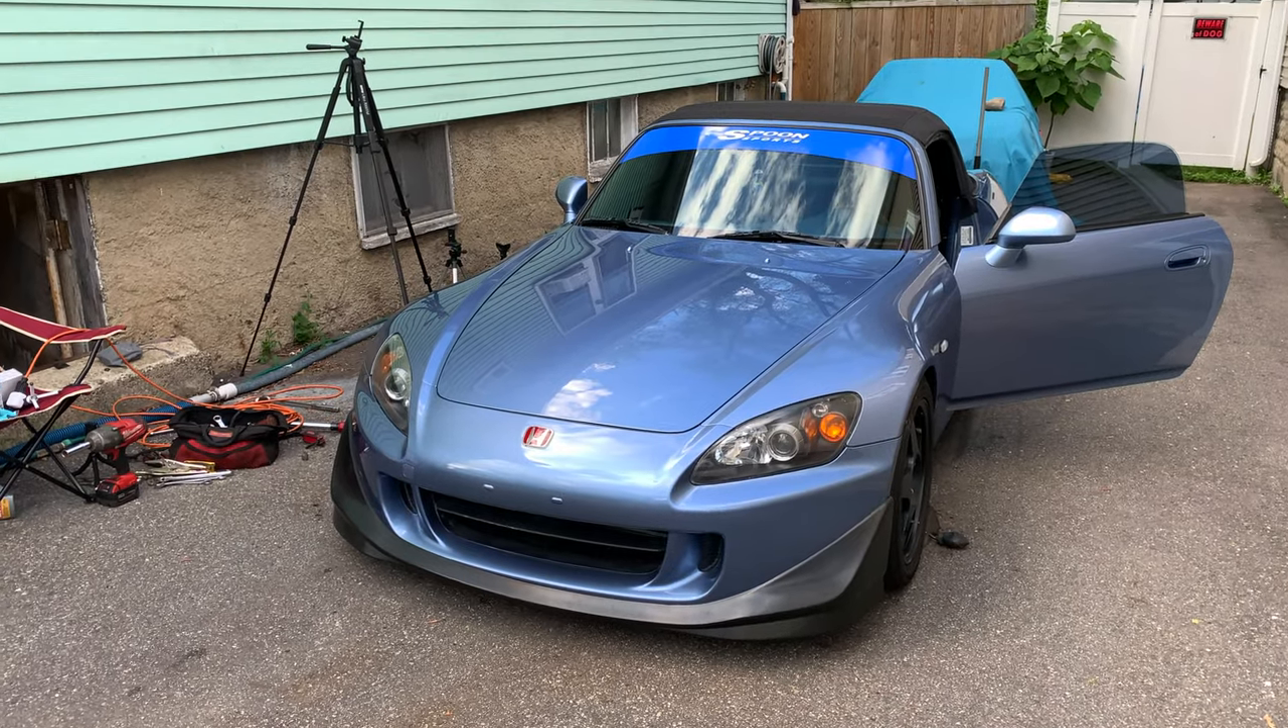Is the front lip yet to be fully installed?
No.